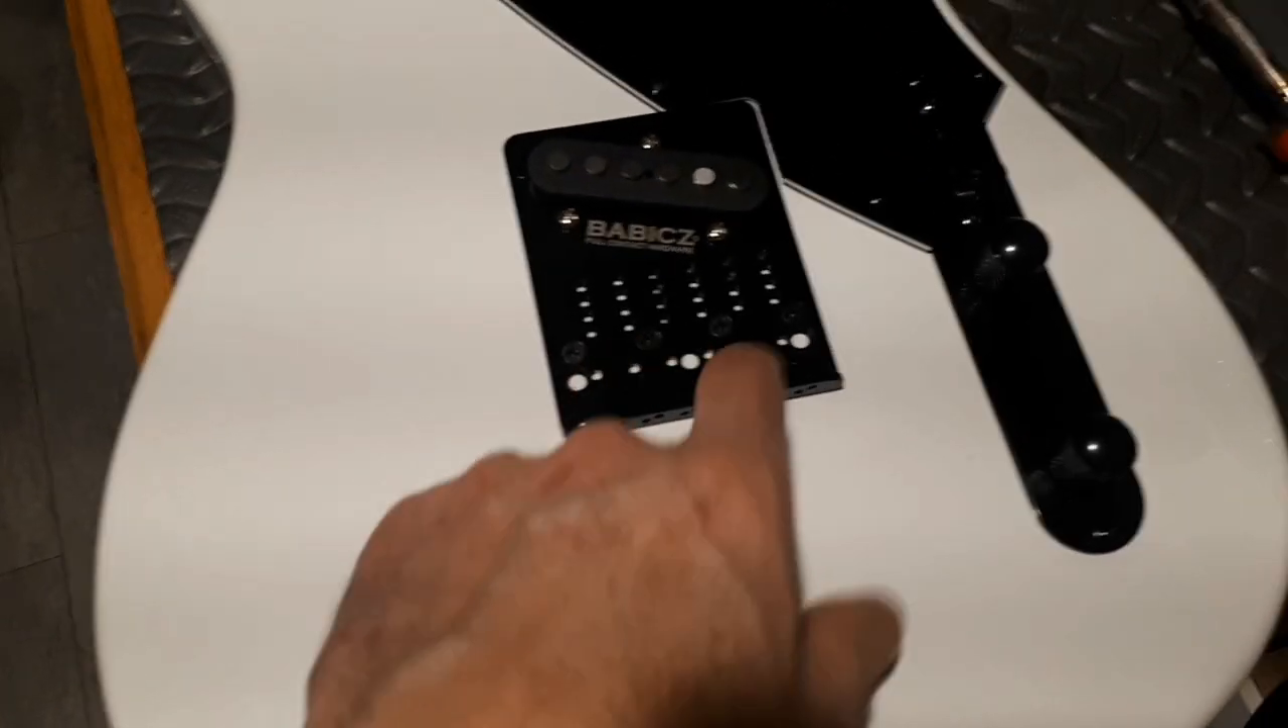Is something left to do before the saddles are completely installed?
Yes.